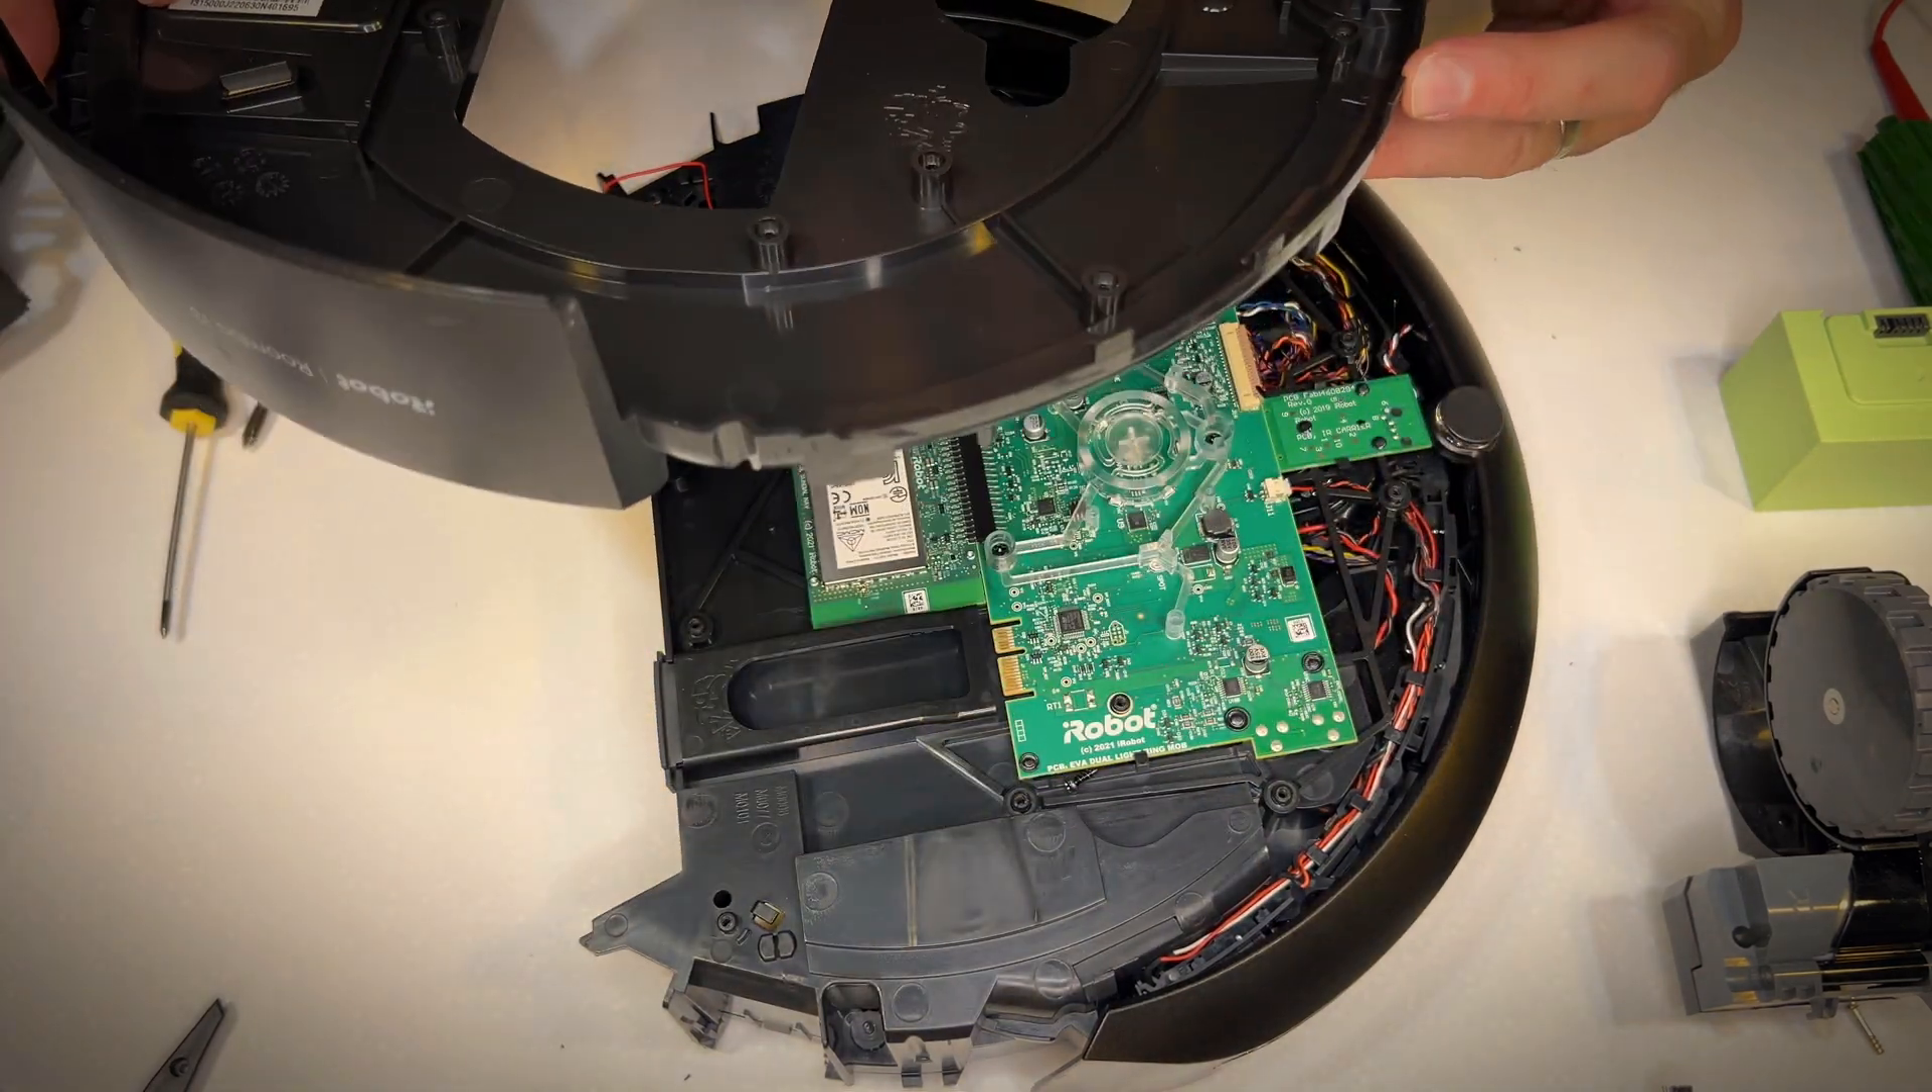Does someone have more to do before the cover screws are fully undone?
No.